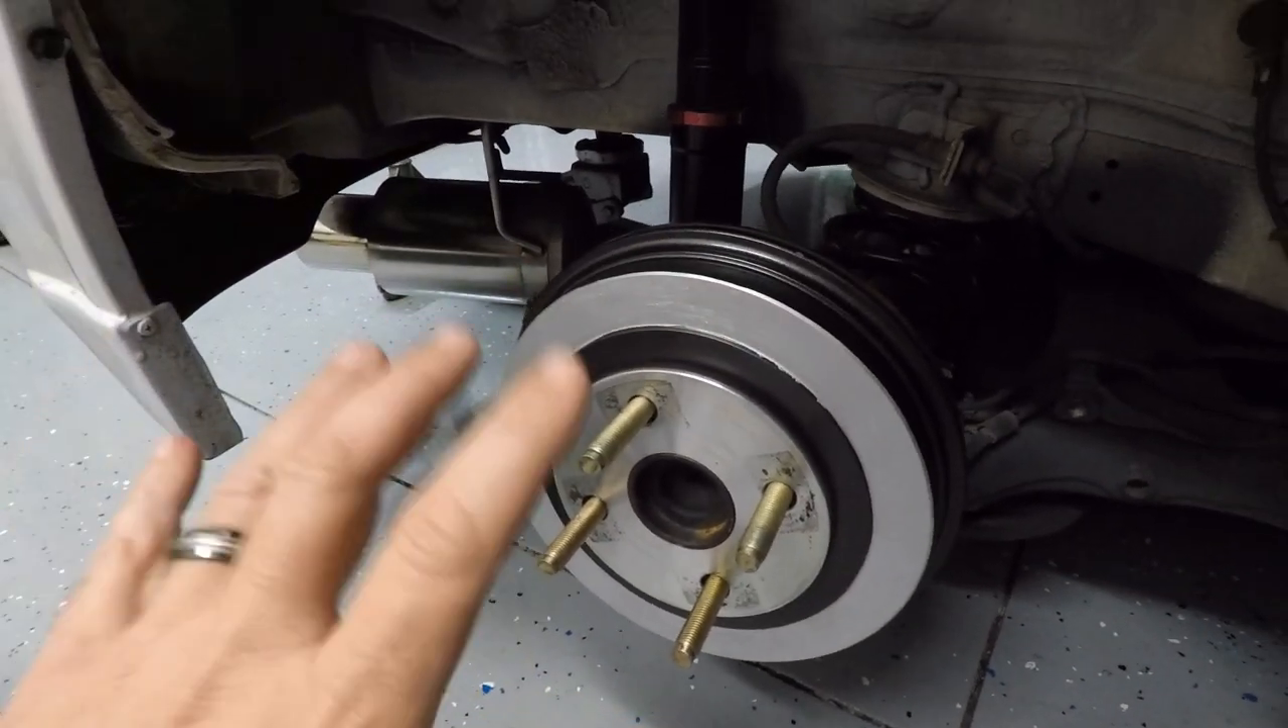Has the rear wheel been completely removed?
Yes.